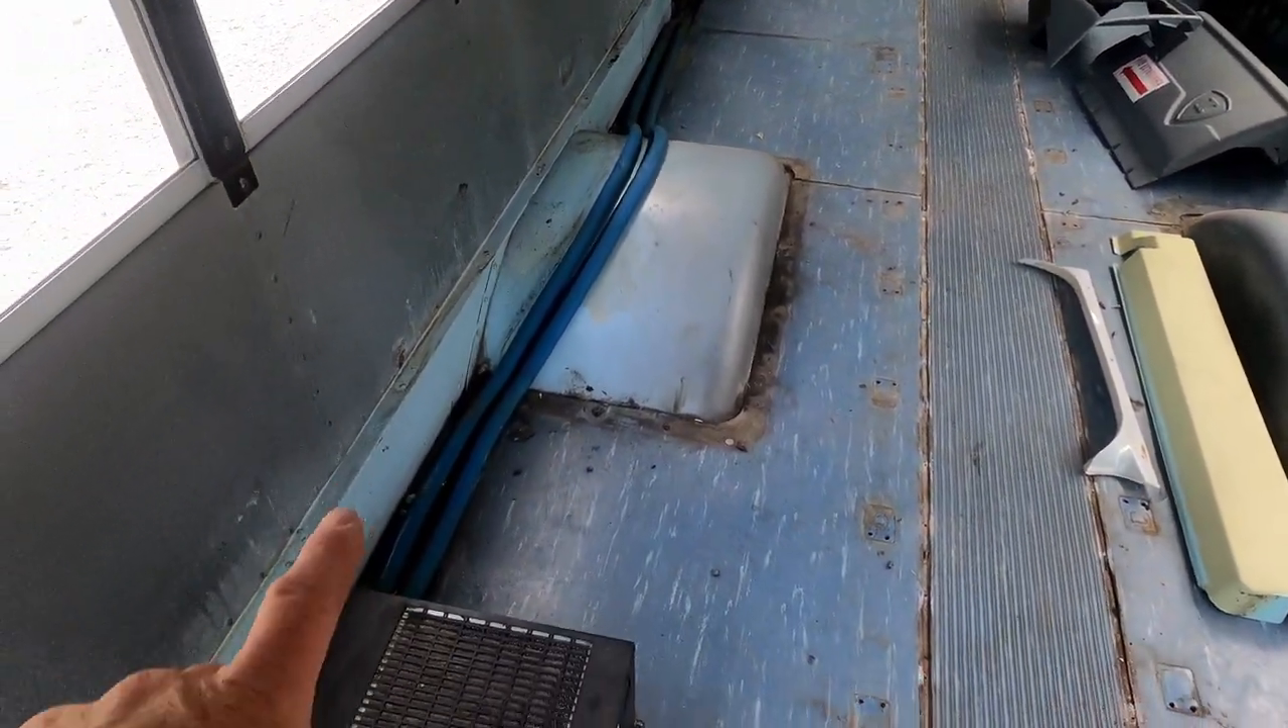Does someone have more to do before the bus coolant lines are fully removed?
Yes.